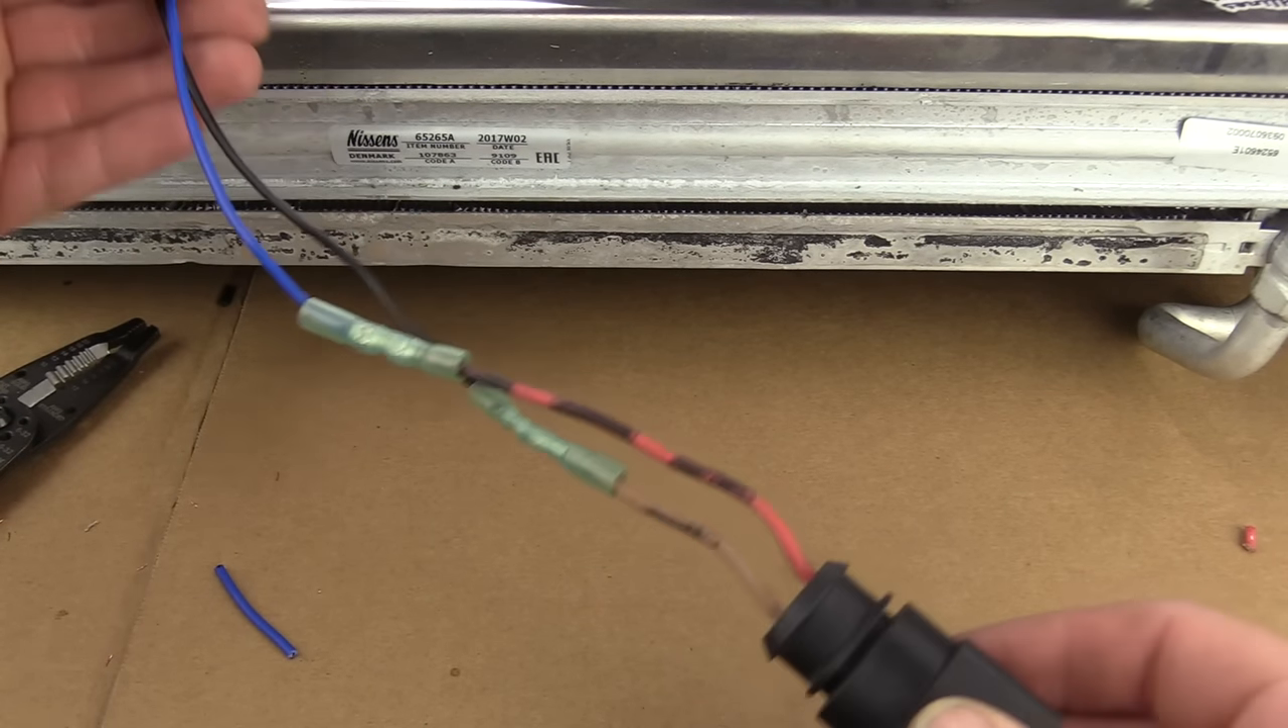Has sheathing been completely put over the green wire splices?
No.